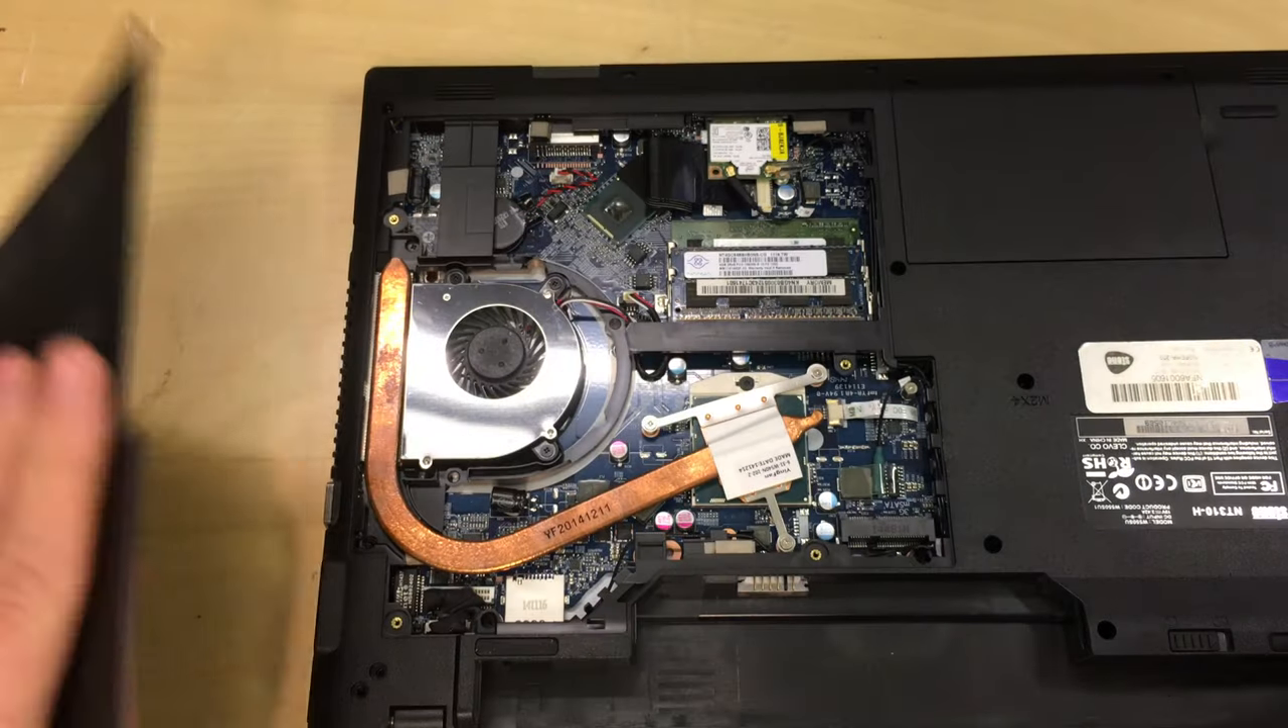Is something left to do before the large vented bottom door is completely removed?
No.